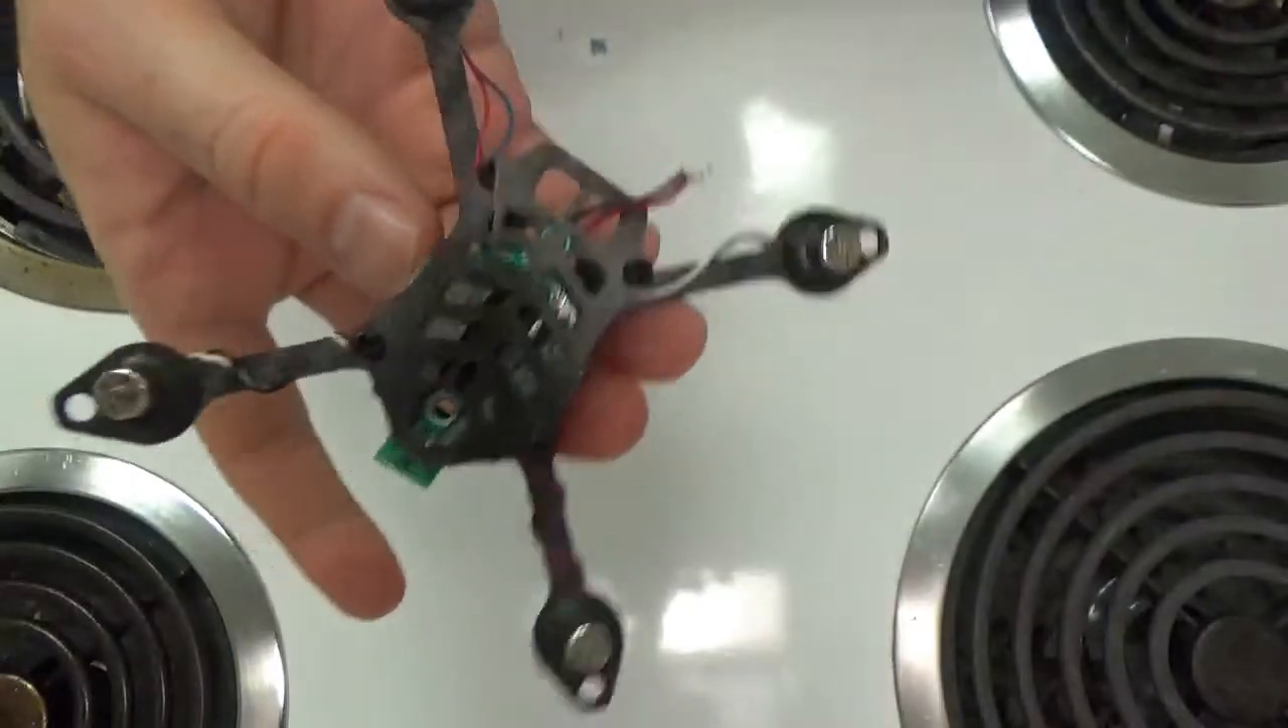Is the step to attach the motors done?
Yes.